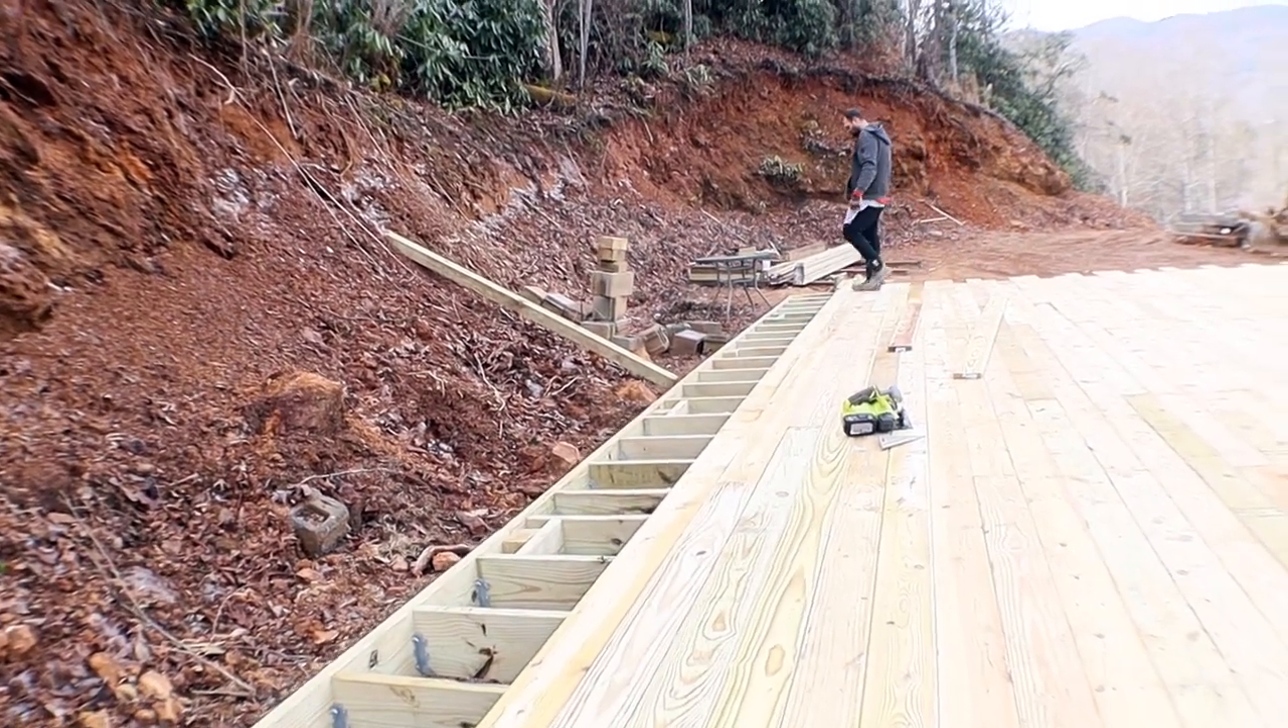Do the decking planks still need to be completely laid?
Yes.